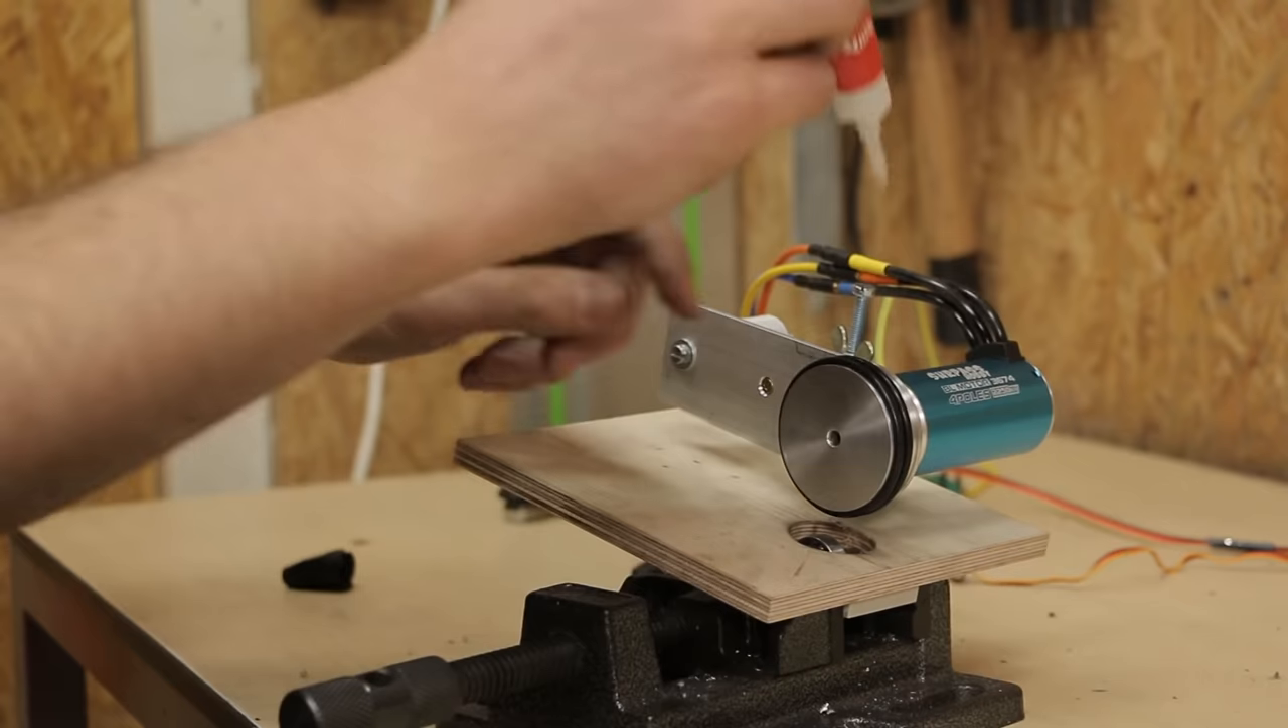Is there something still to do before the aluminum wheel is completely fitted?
No.